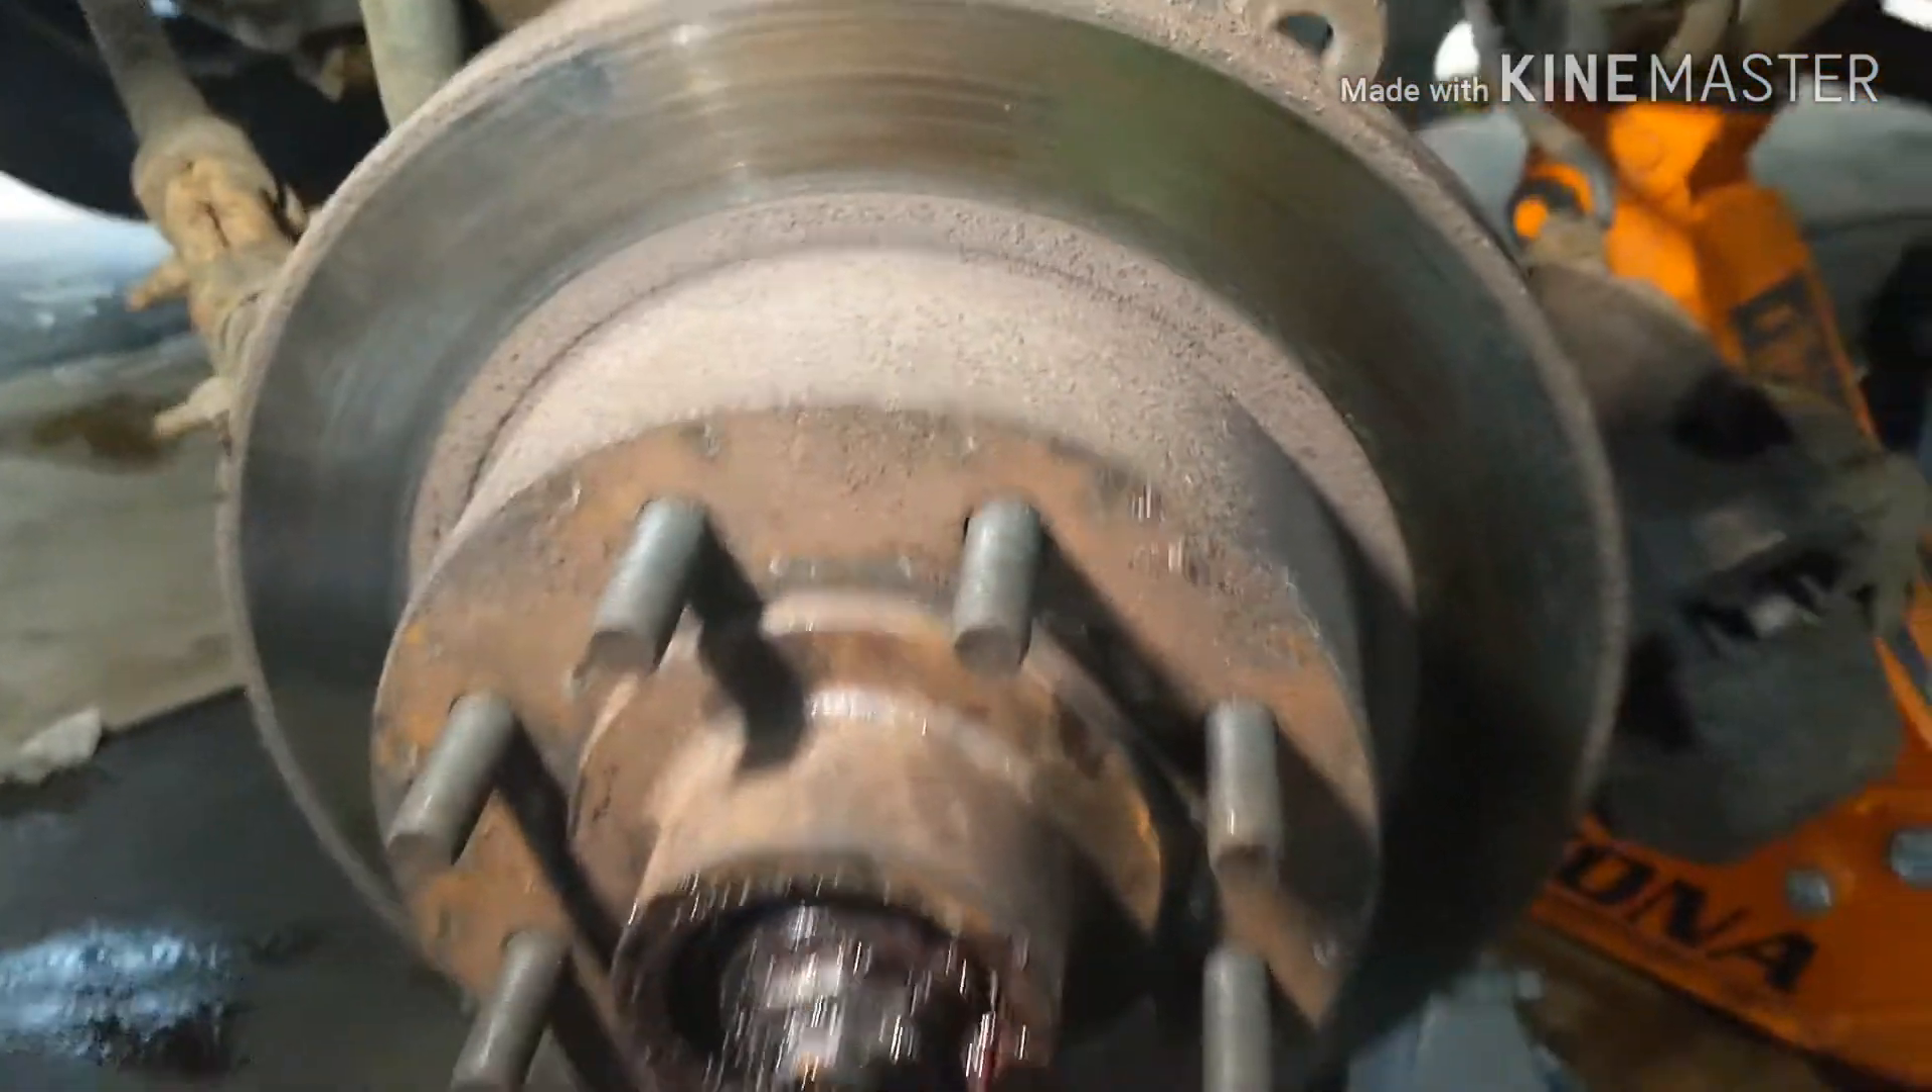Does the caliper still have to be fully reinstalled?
Yes.